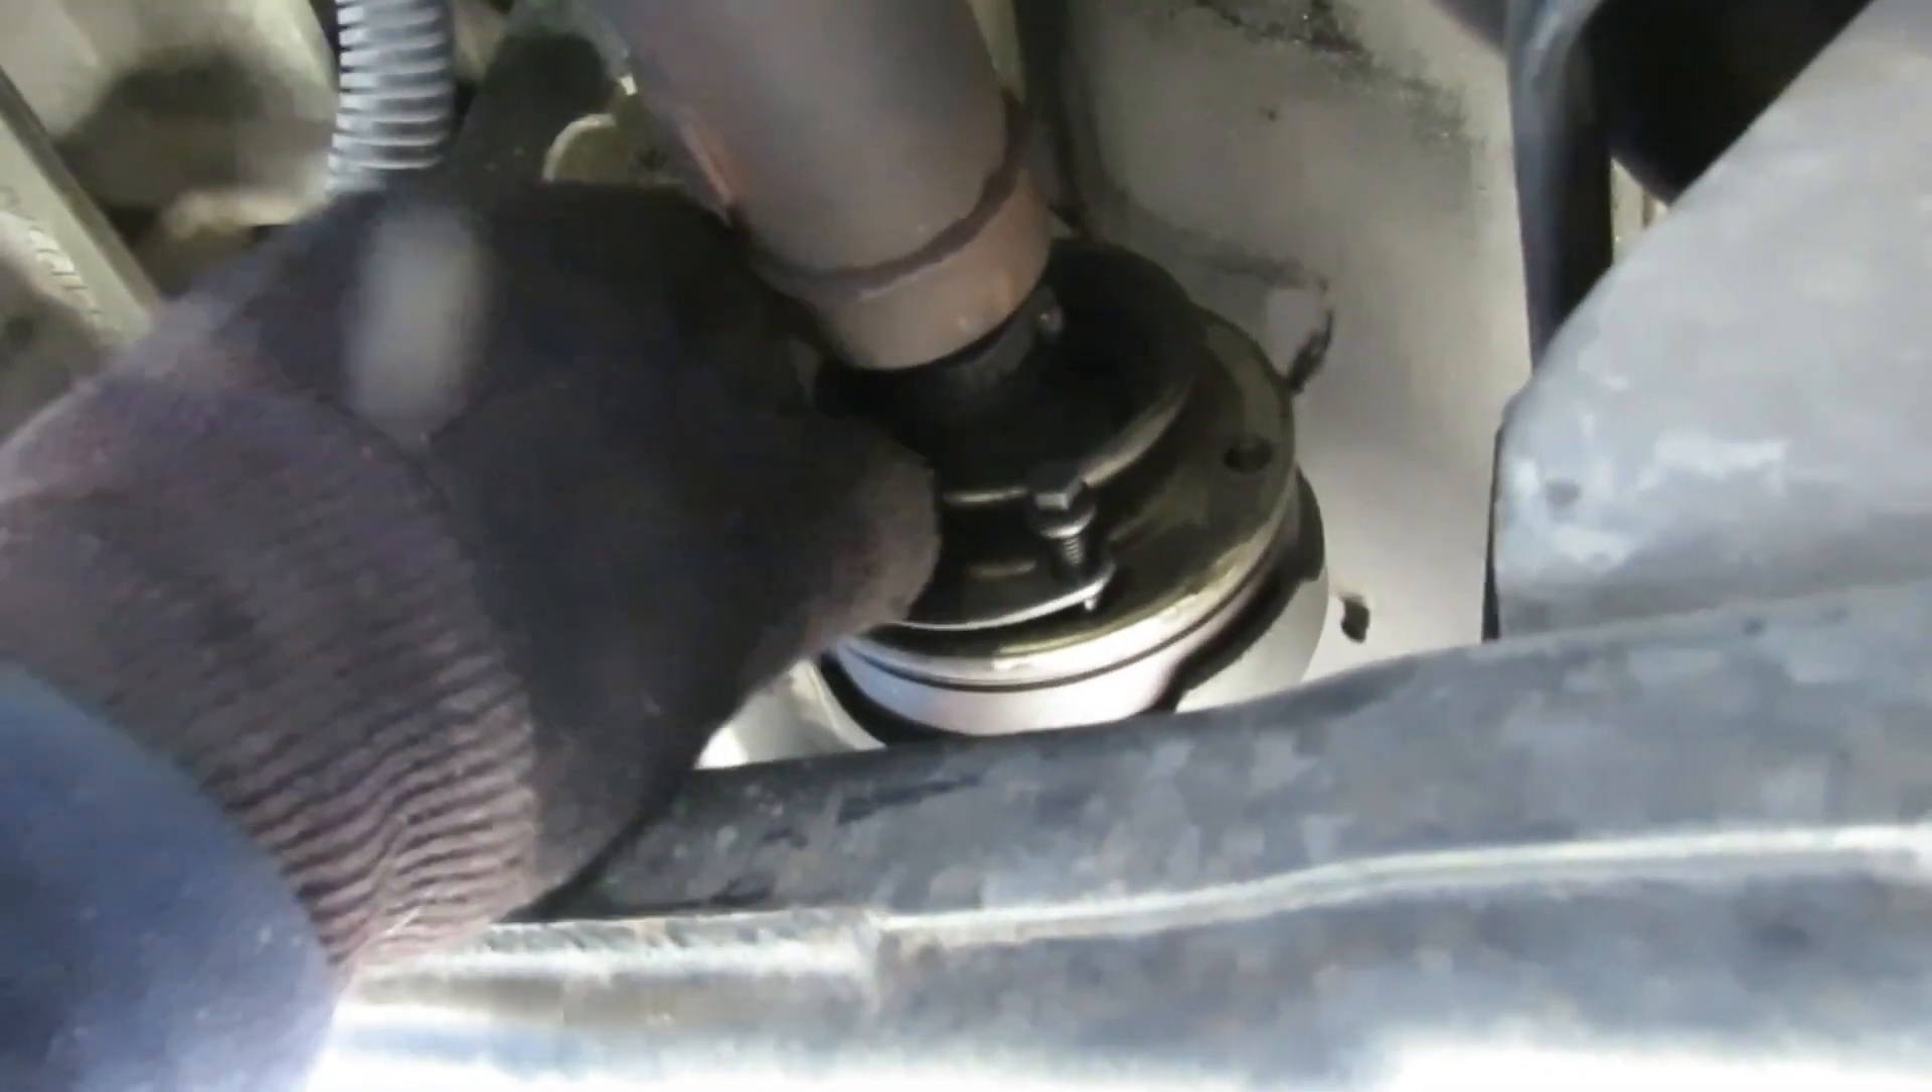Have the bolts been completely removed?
No.